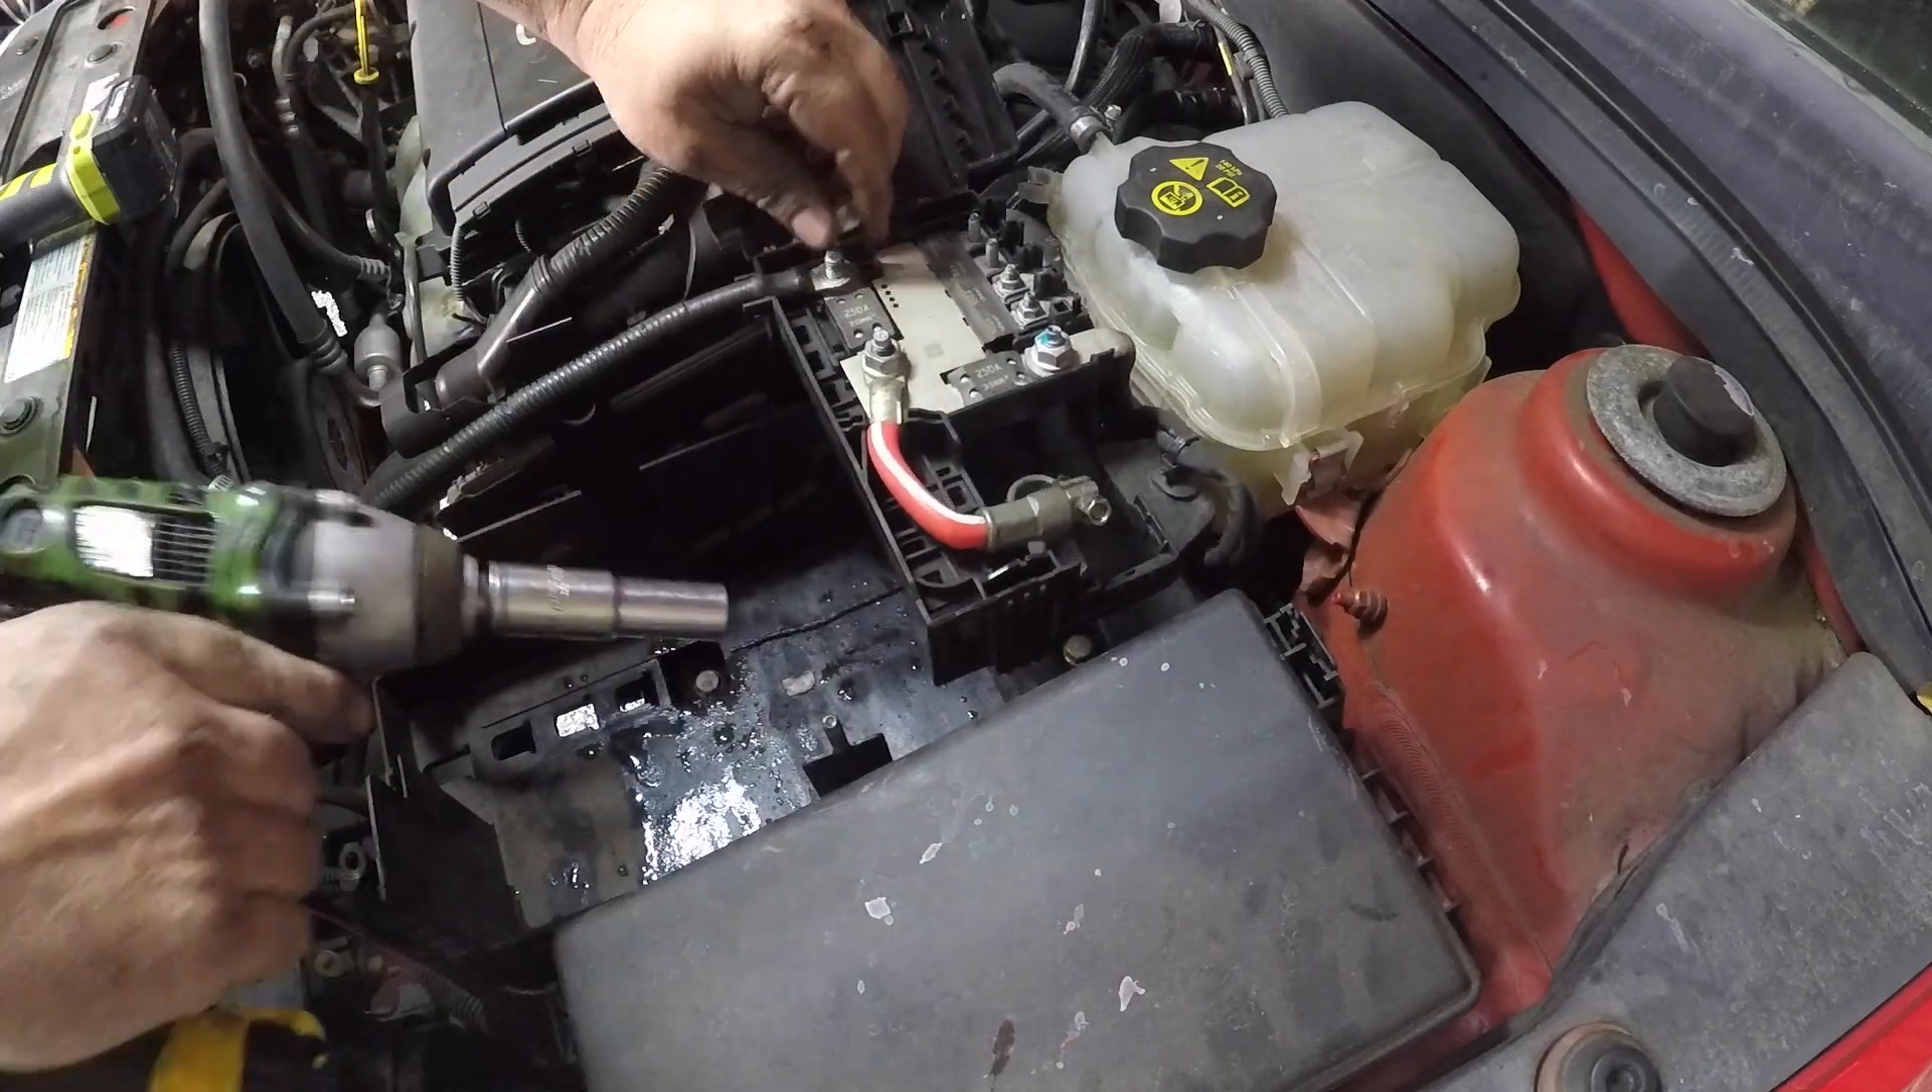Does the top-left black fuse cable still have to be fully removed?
Yes.